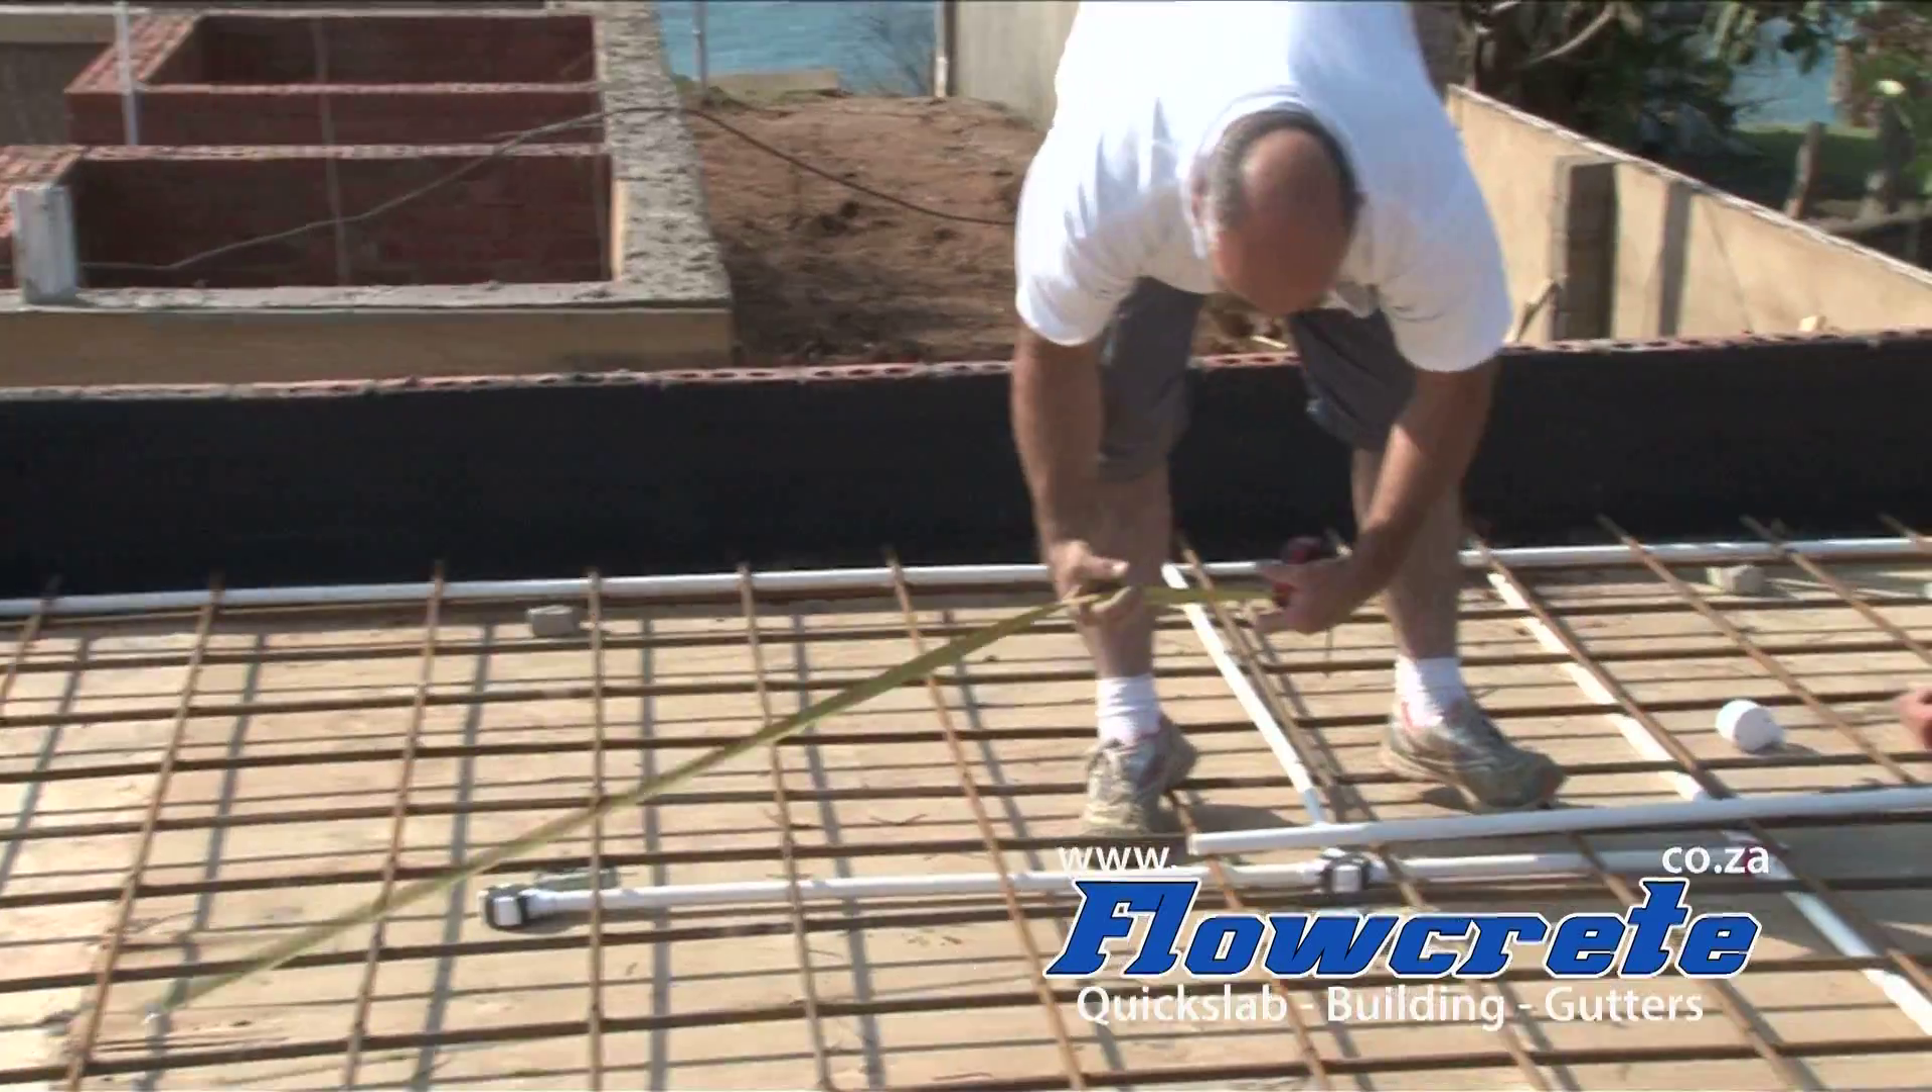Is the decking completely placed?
Yes.